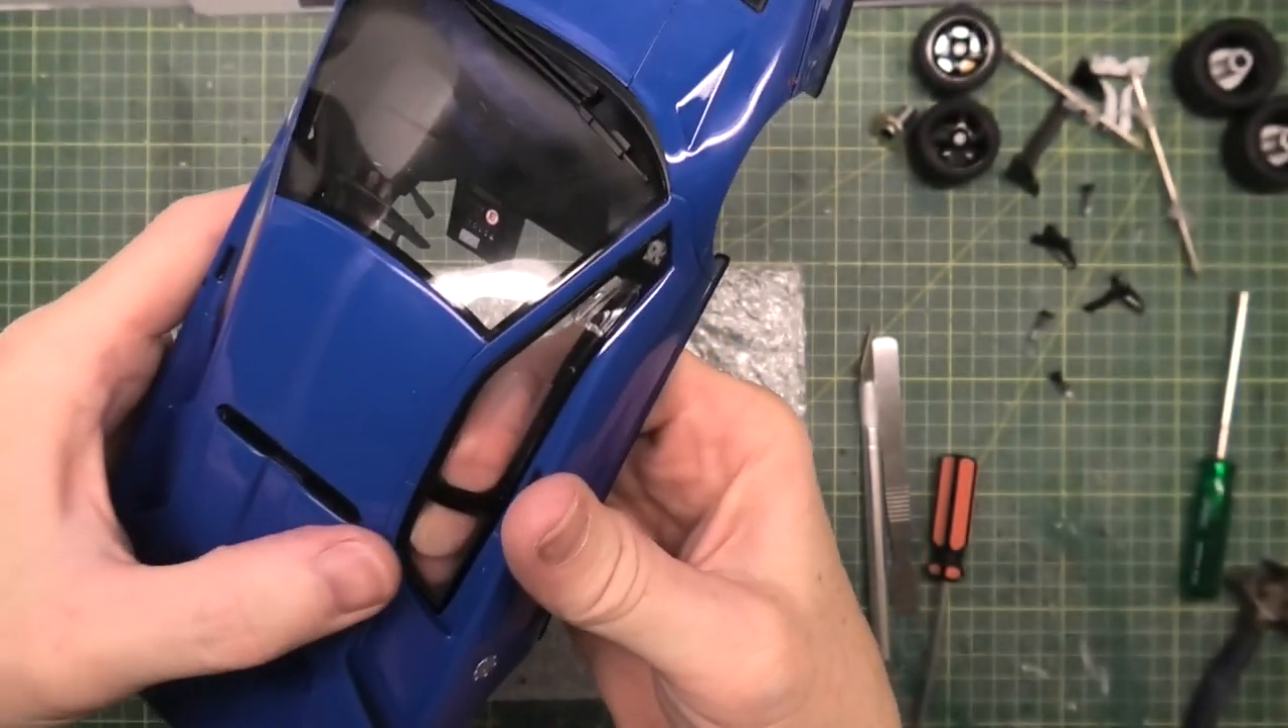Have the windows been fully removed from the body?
No.